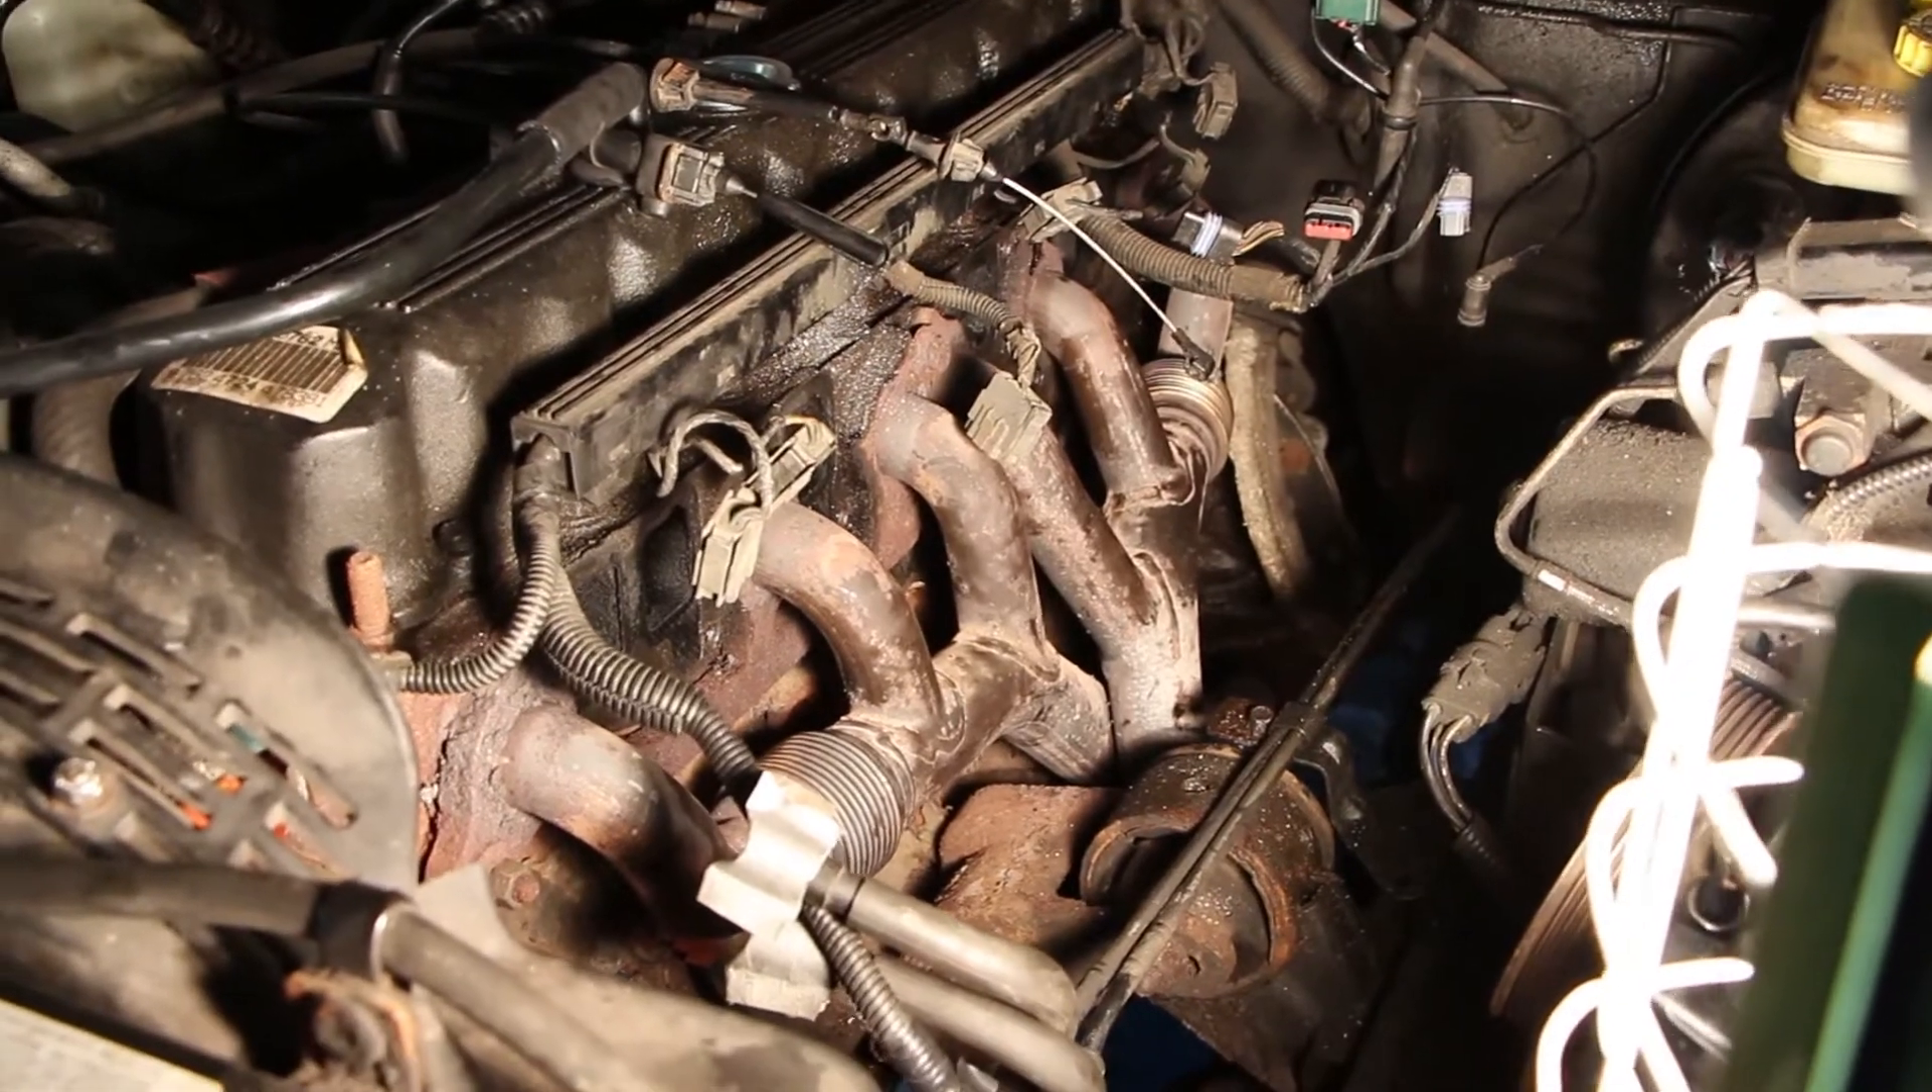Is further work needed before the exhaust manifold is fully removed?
Yes.